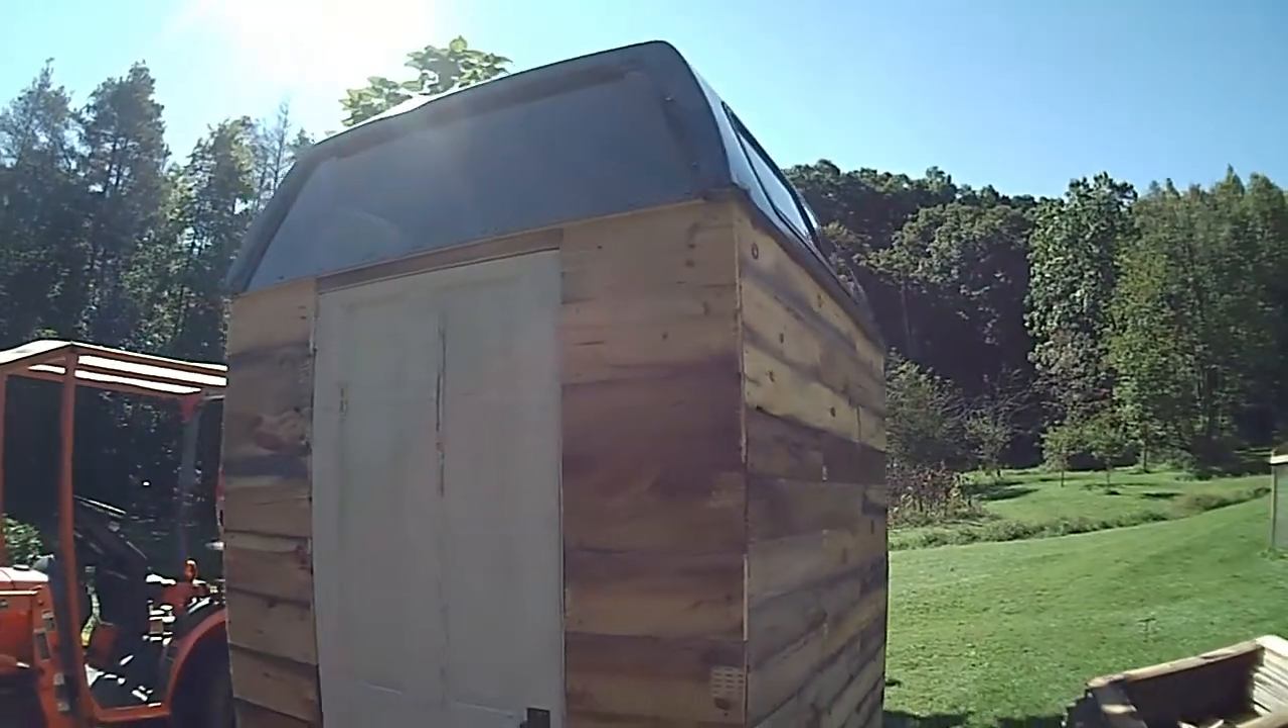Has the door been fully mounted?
Yes.